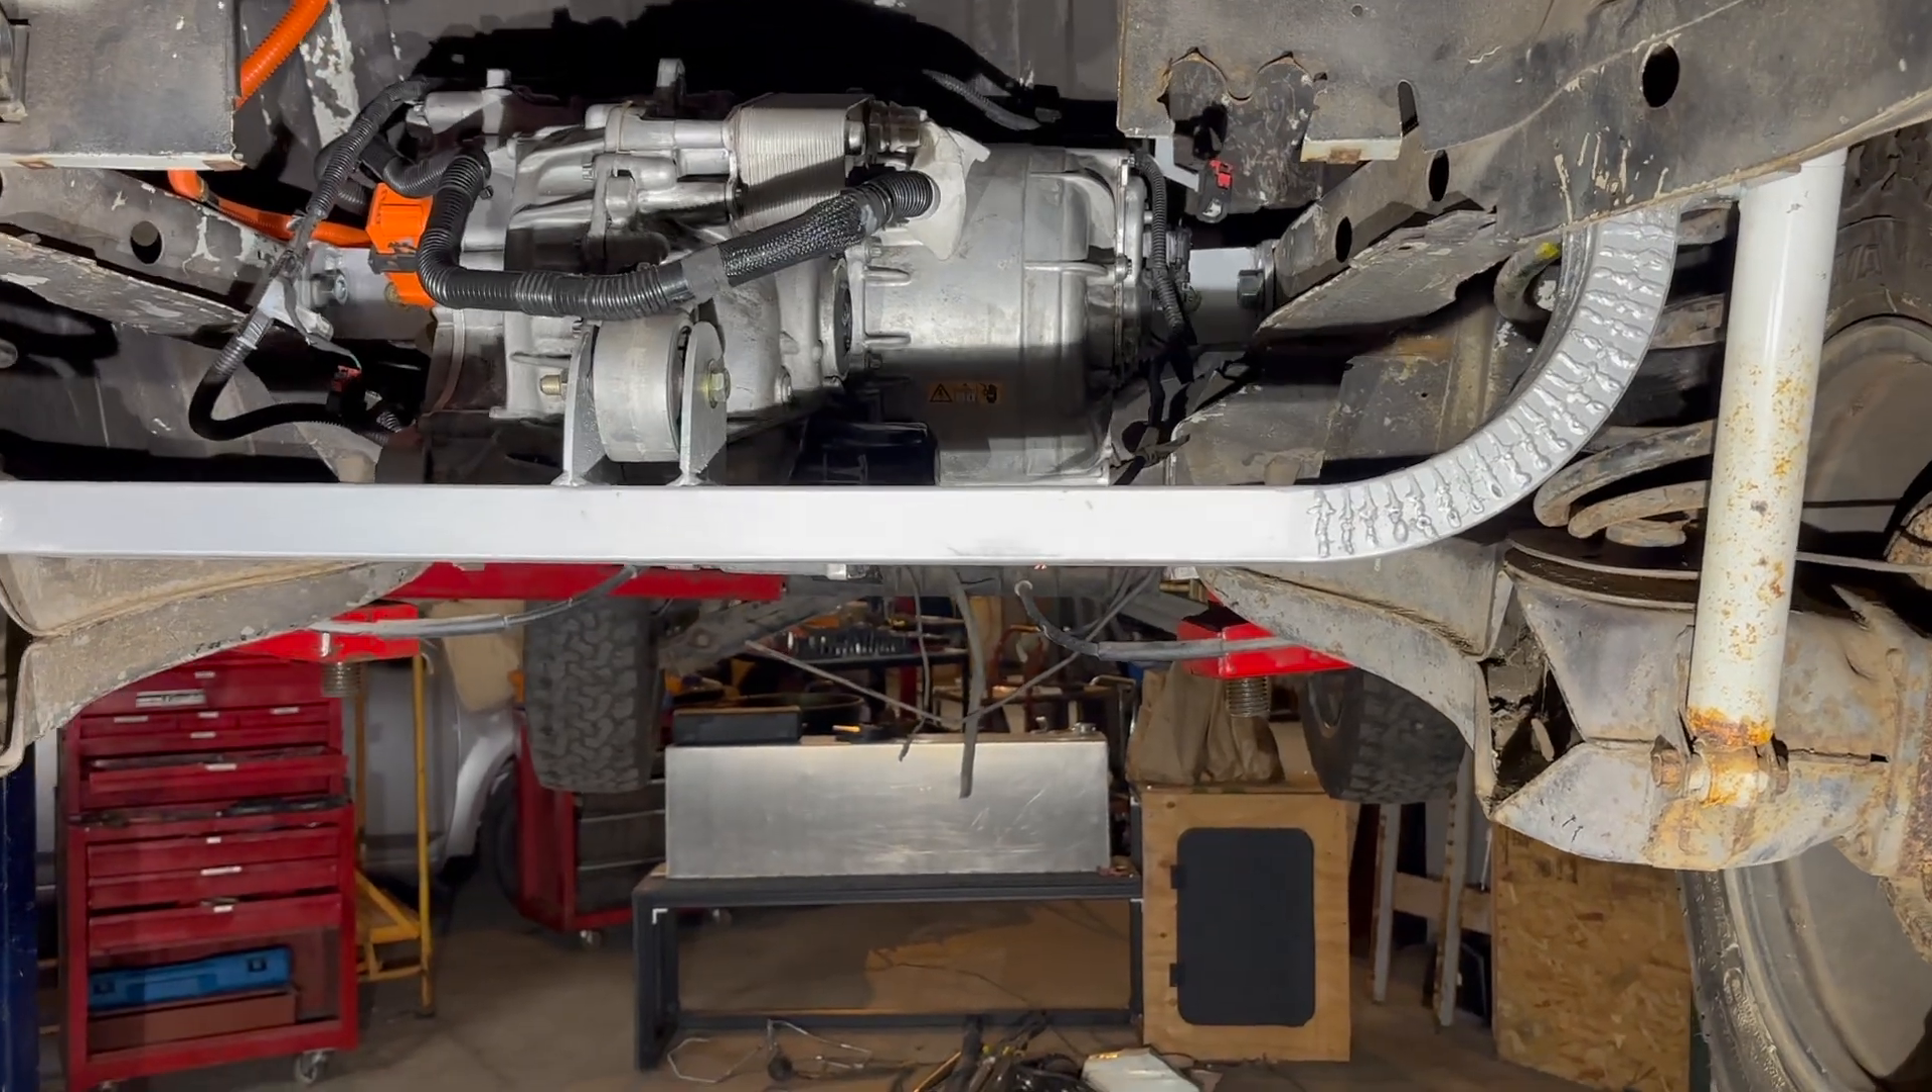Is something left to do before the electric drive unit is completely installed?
No.